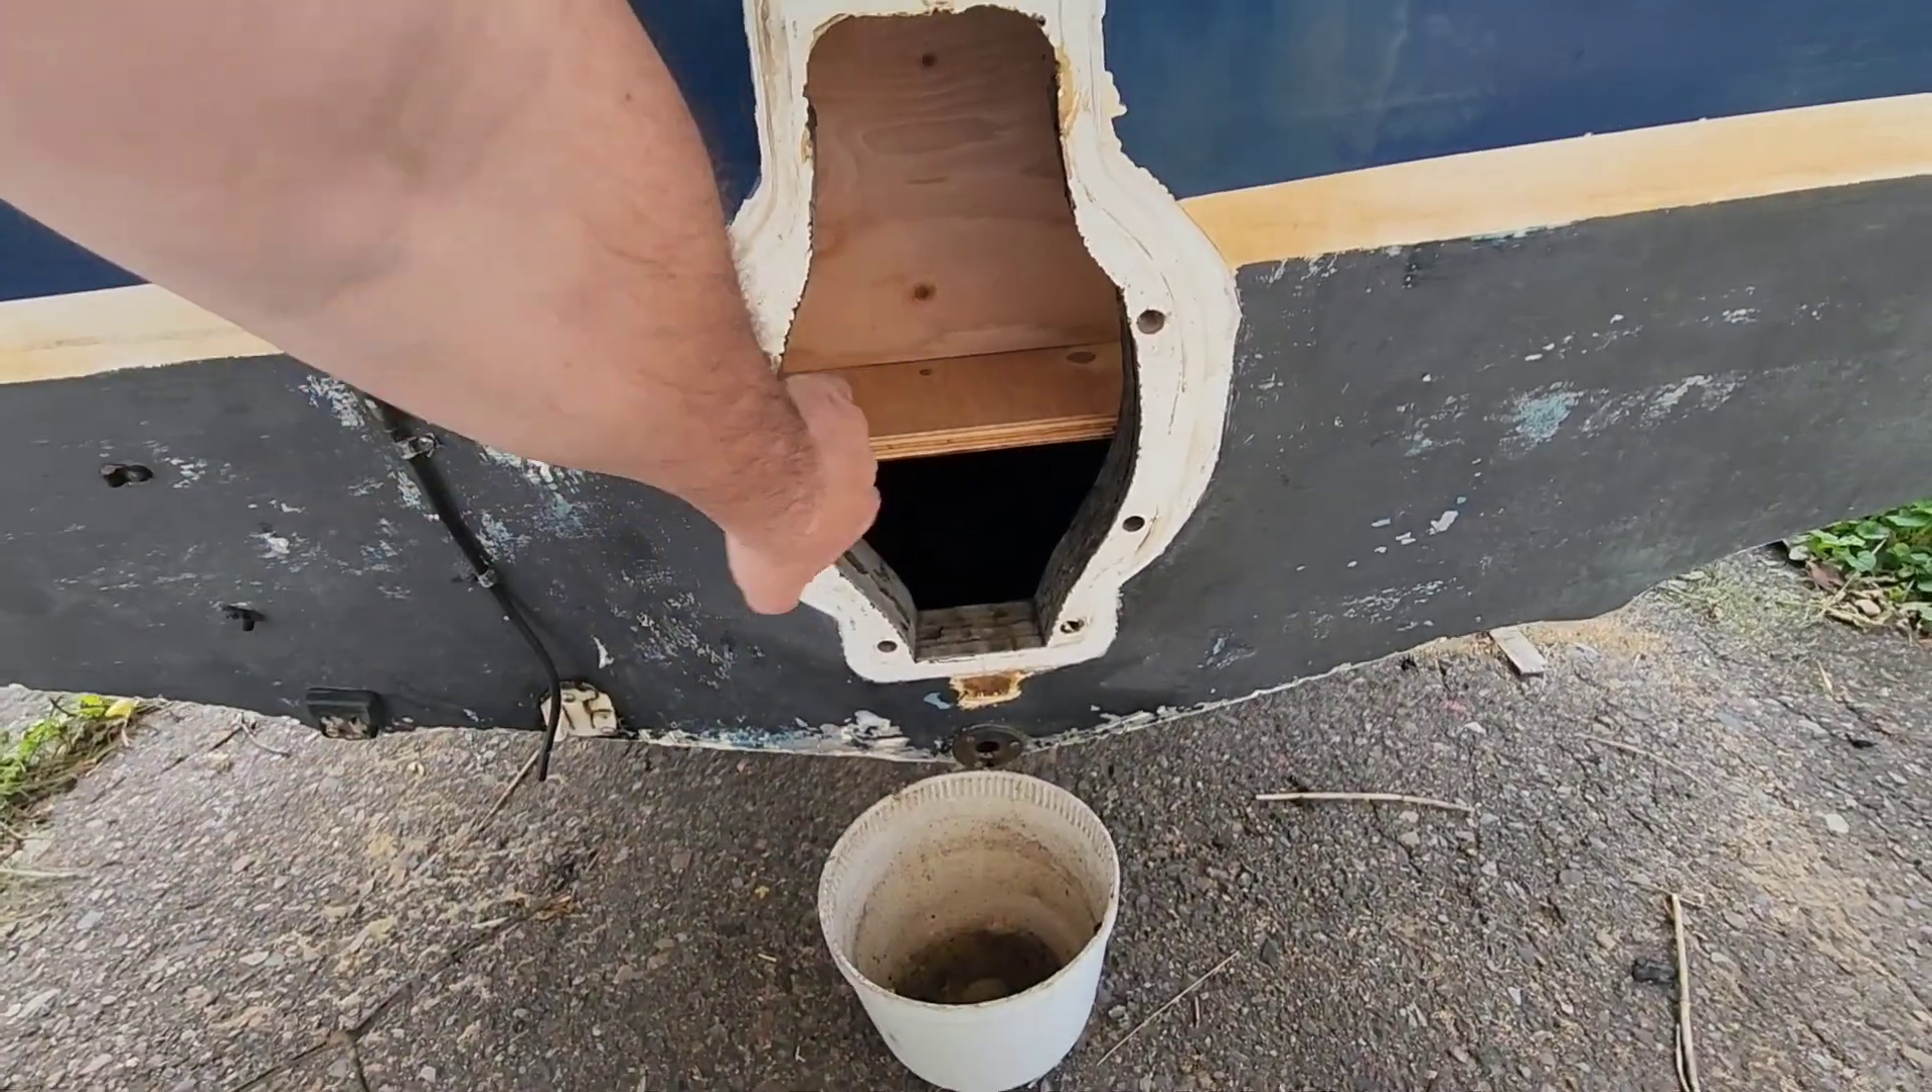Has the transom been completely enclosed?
No.